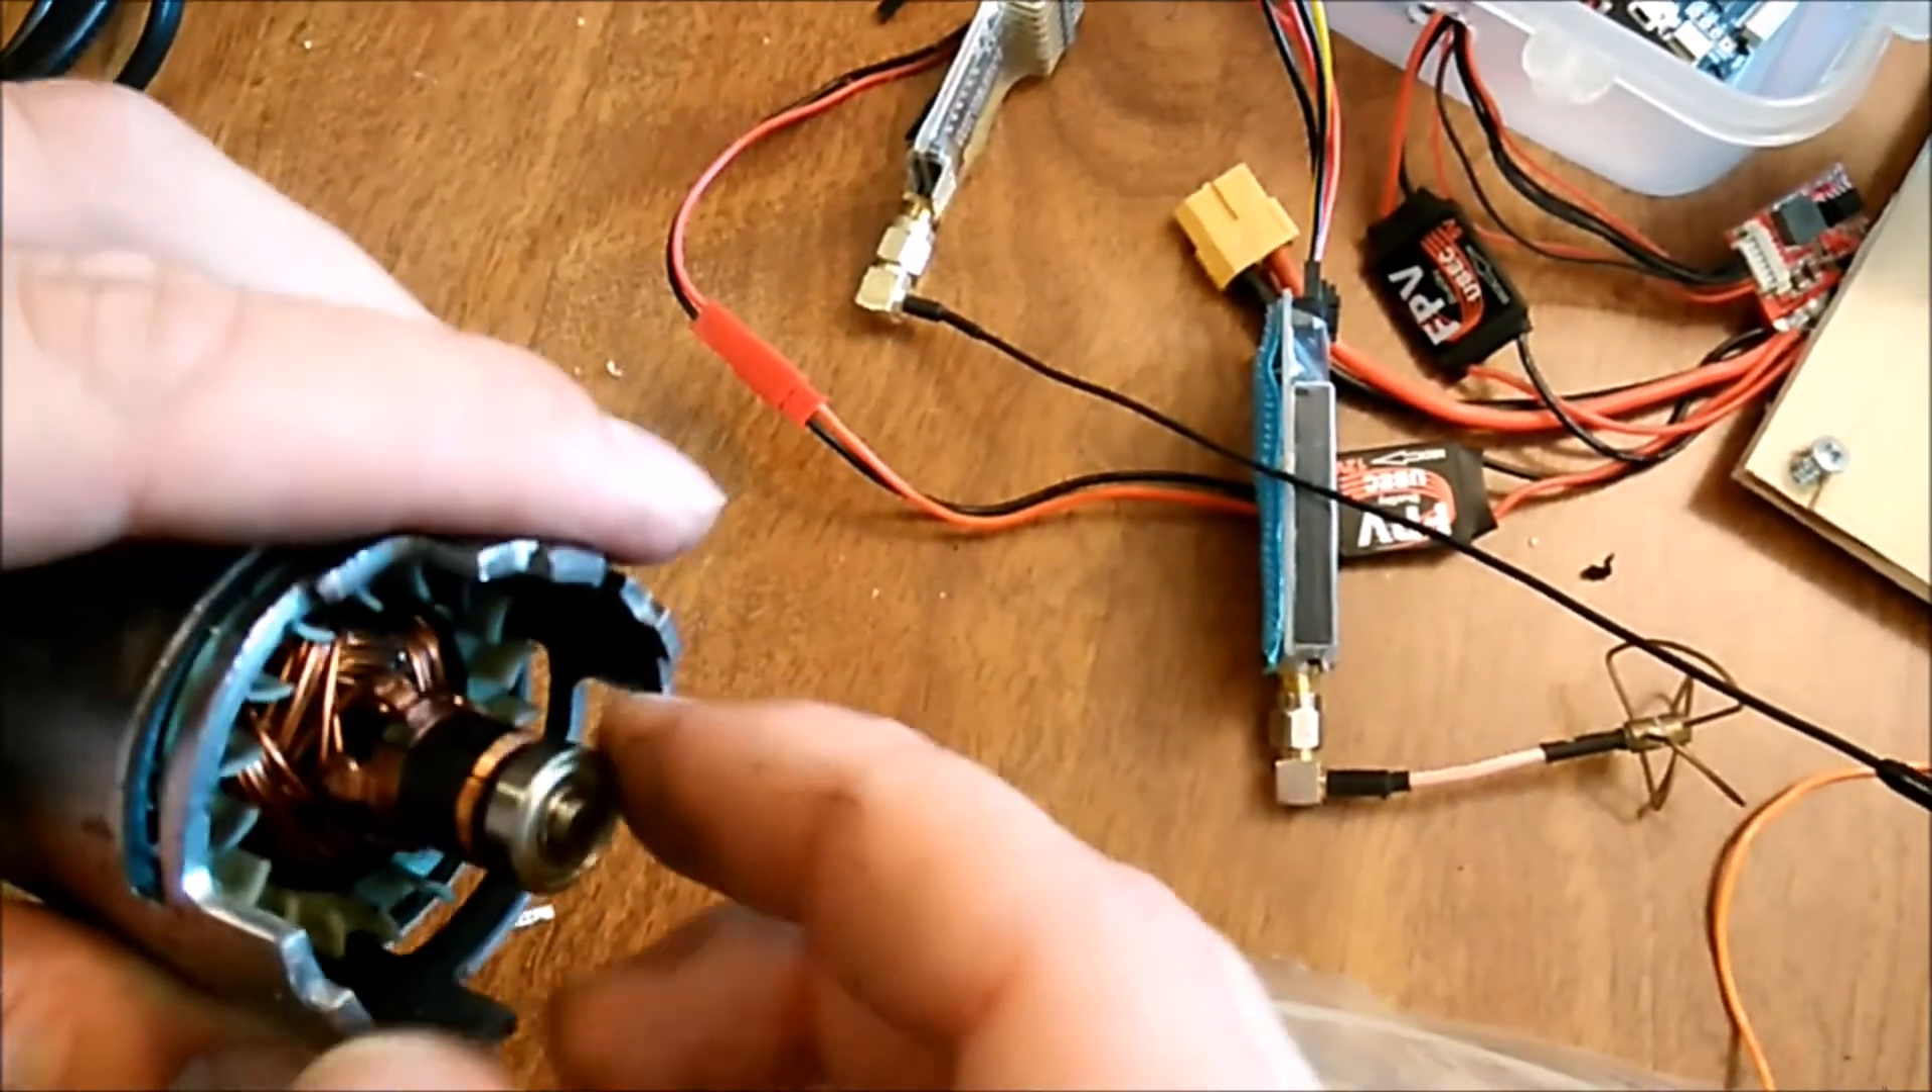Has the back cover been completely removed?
Yes.